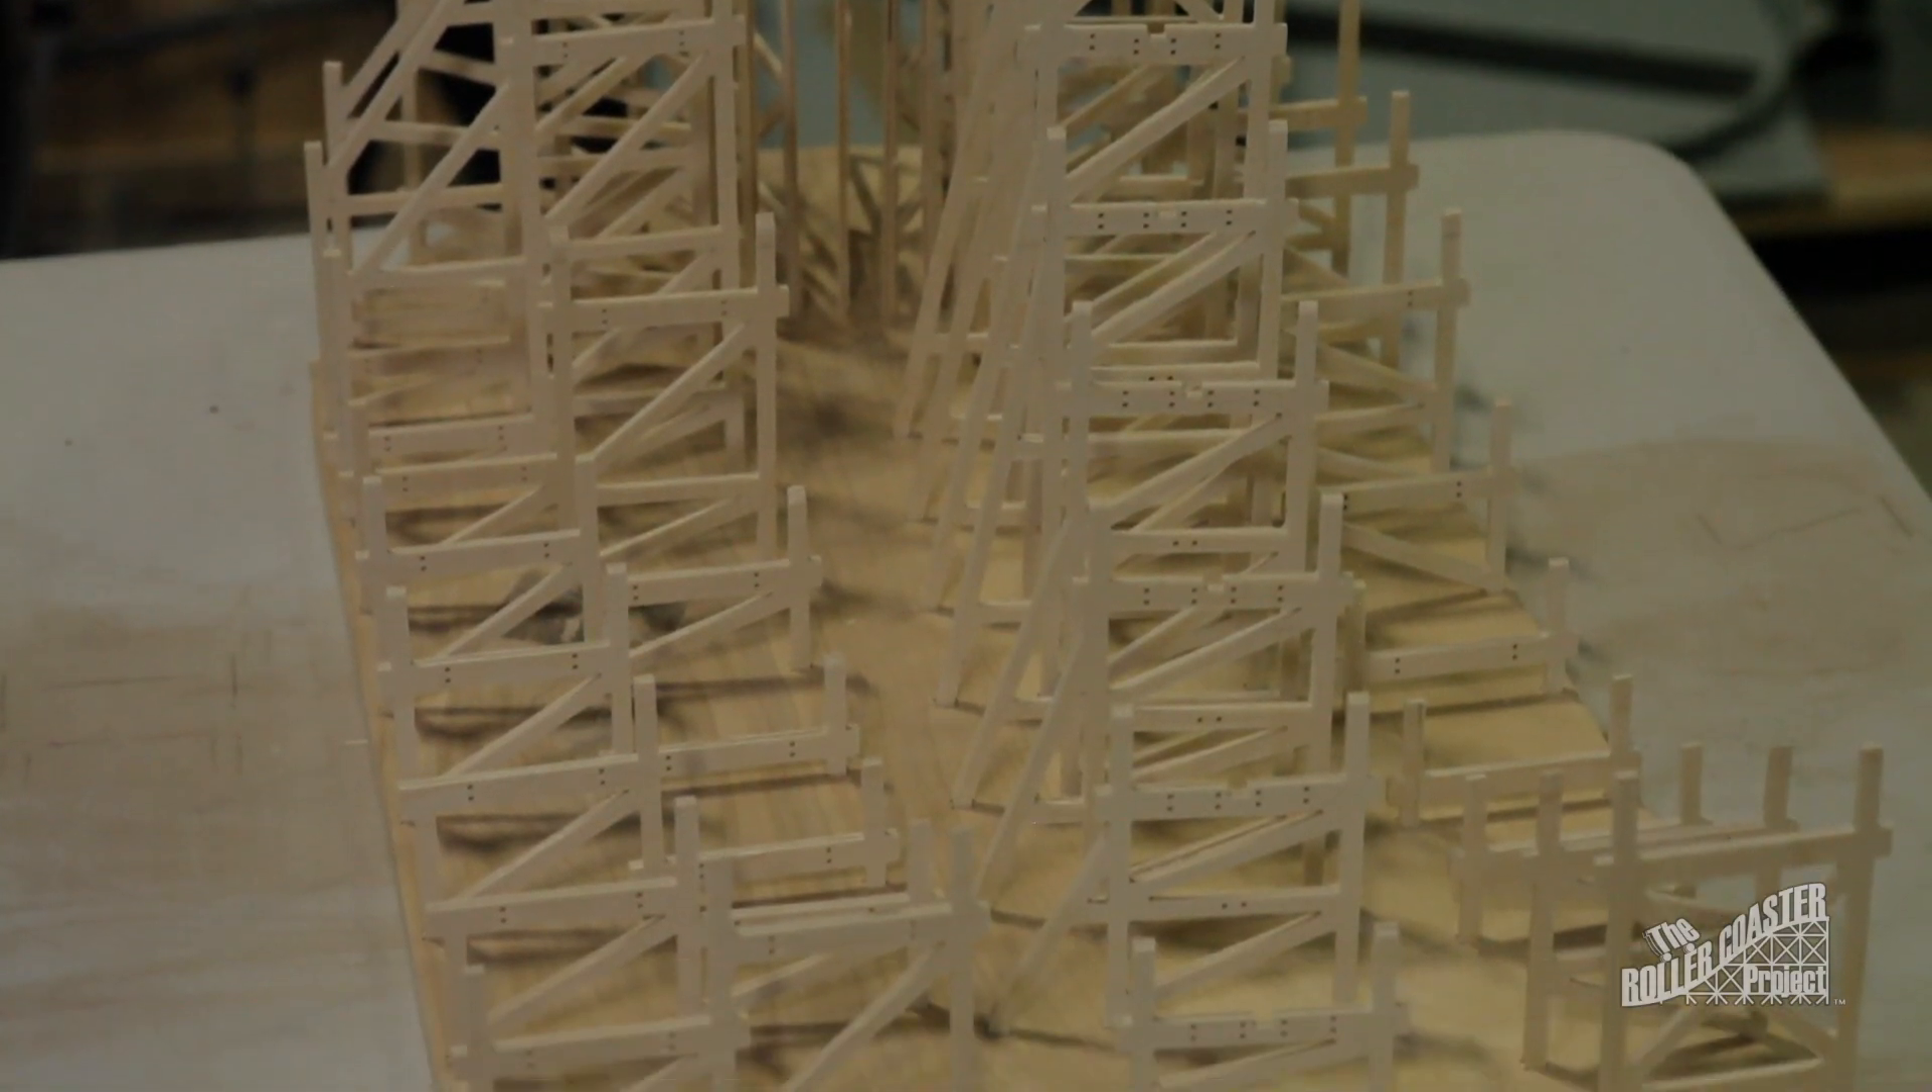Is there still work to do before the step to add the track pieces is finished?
Yes.